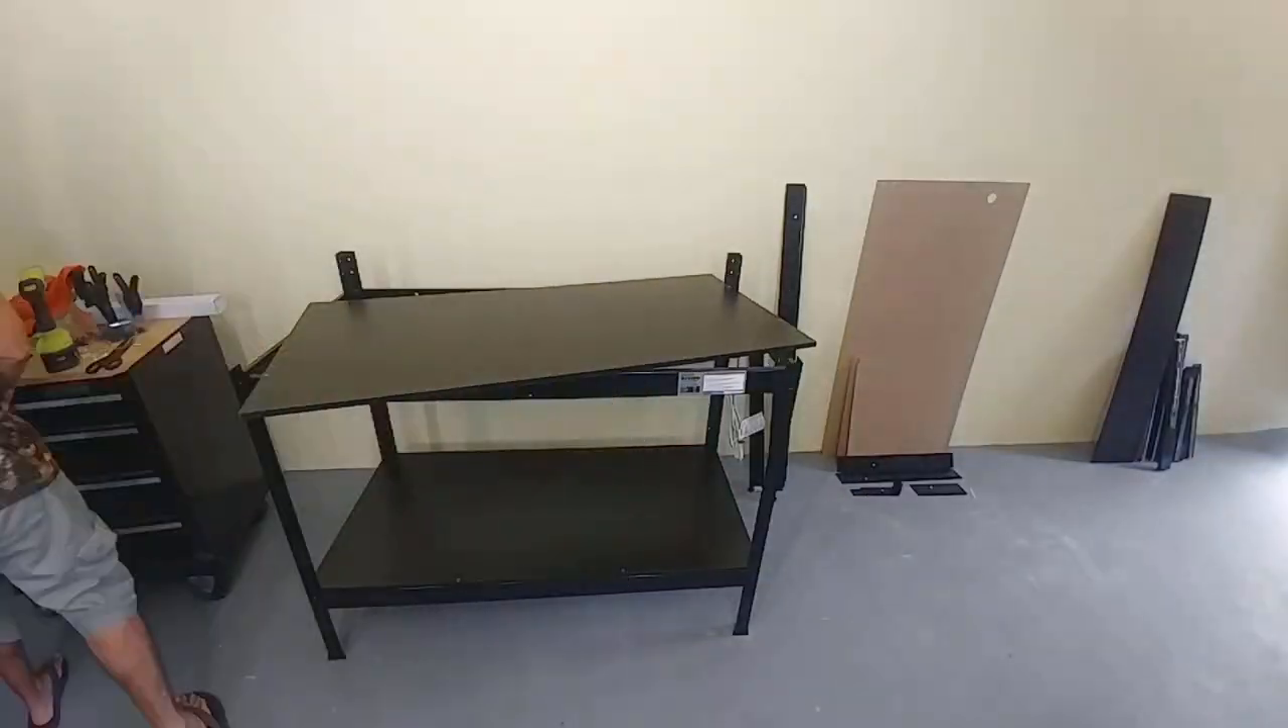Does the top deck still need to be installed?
Yes.